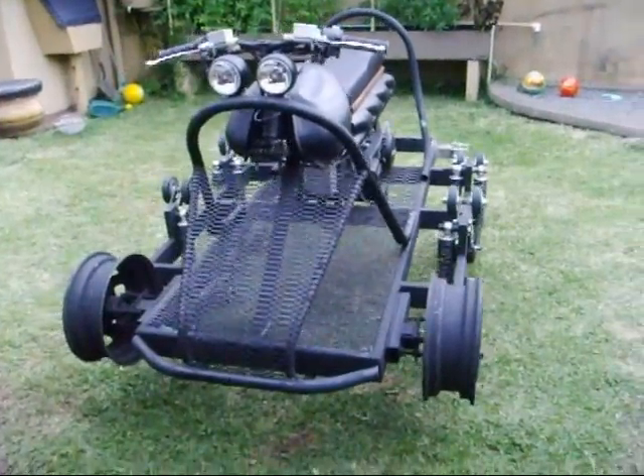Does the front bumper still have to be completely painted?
No.